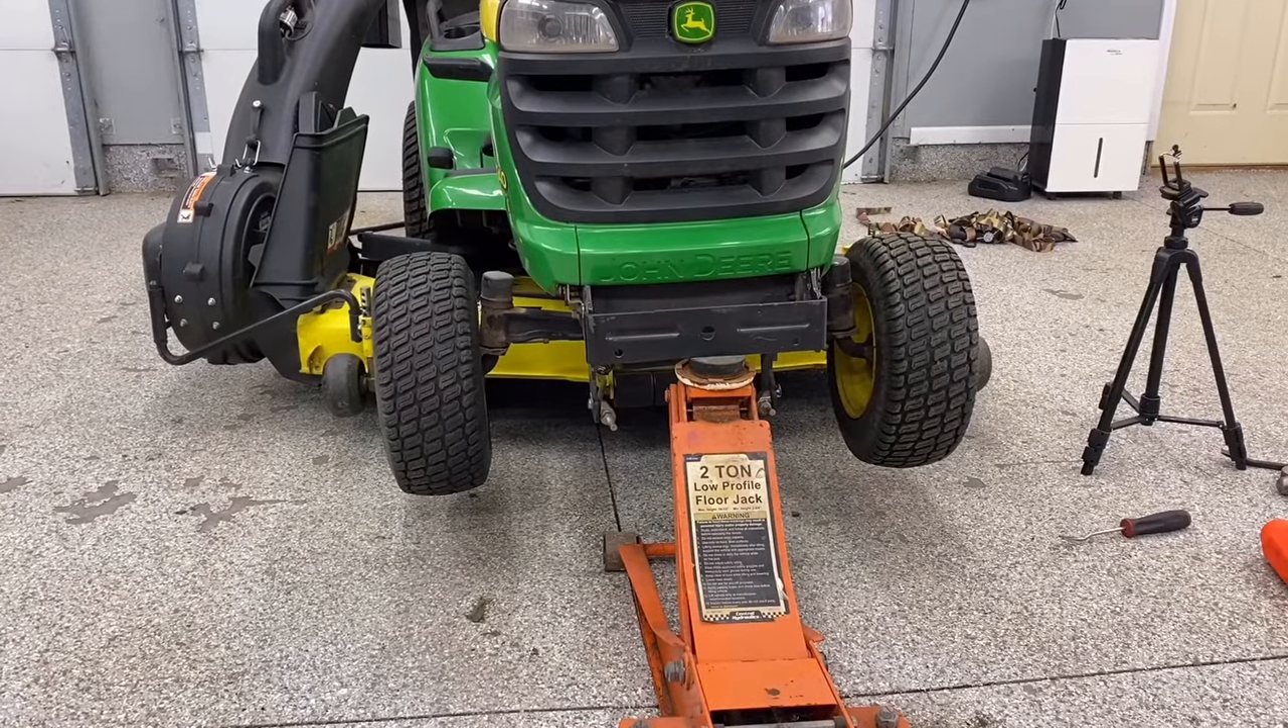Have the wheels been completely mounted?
Yes.